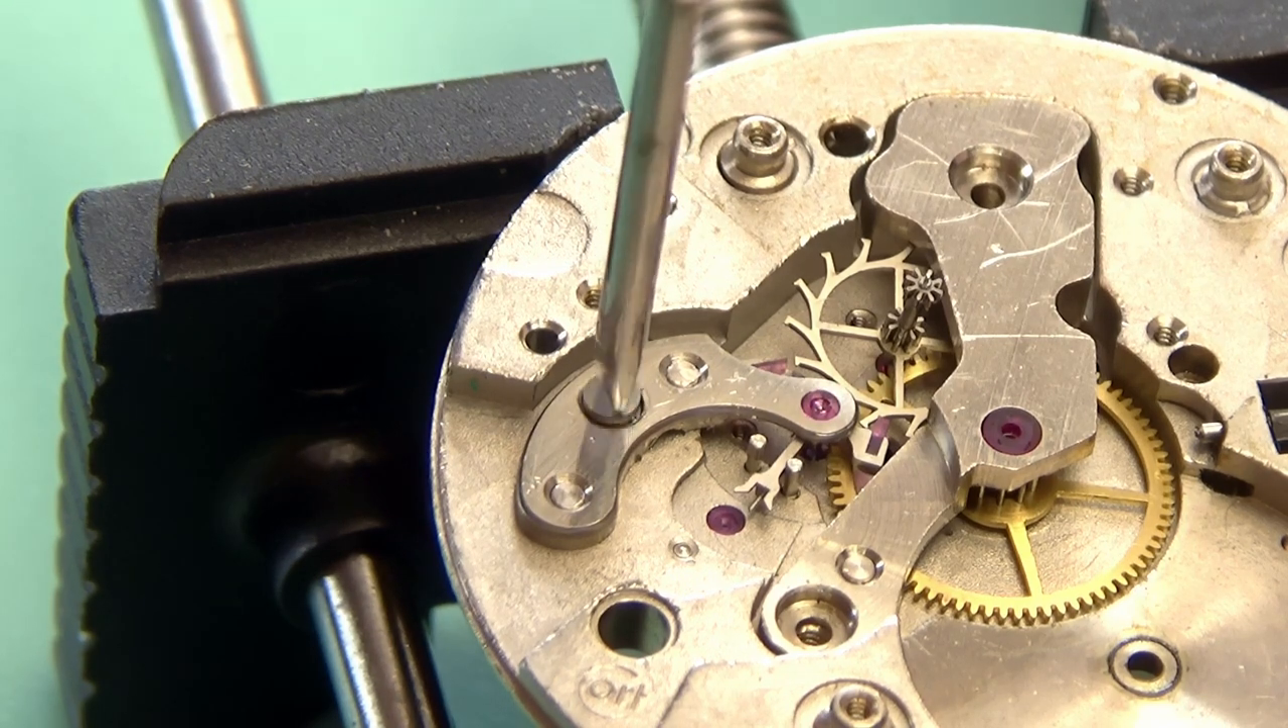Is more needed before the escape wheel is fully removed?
Yes.